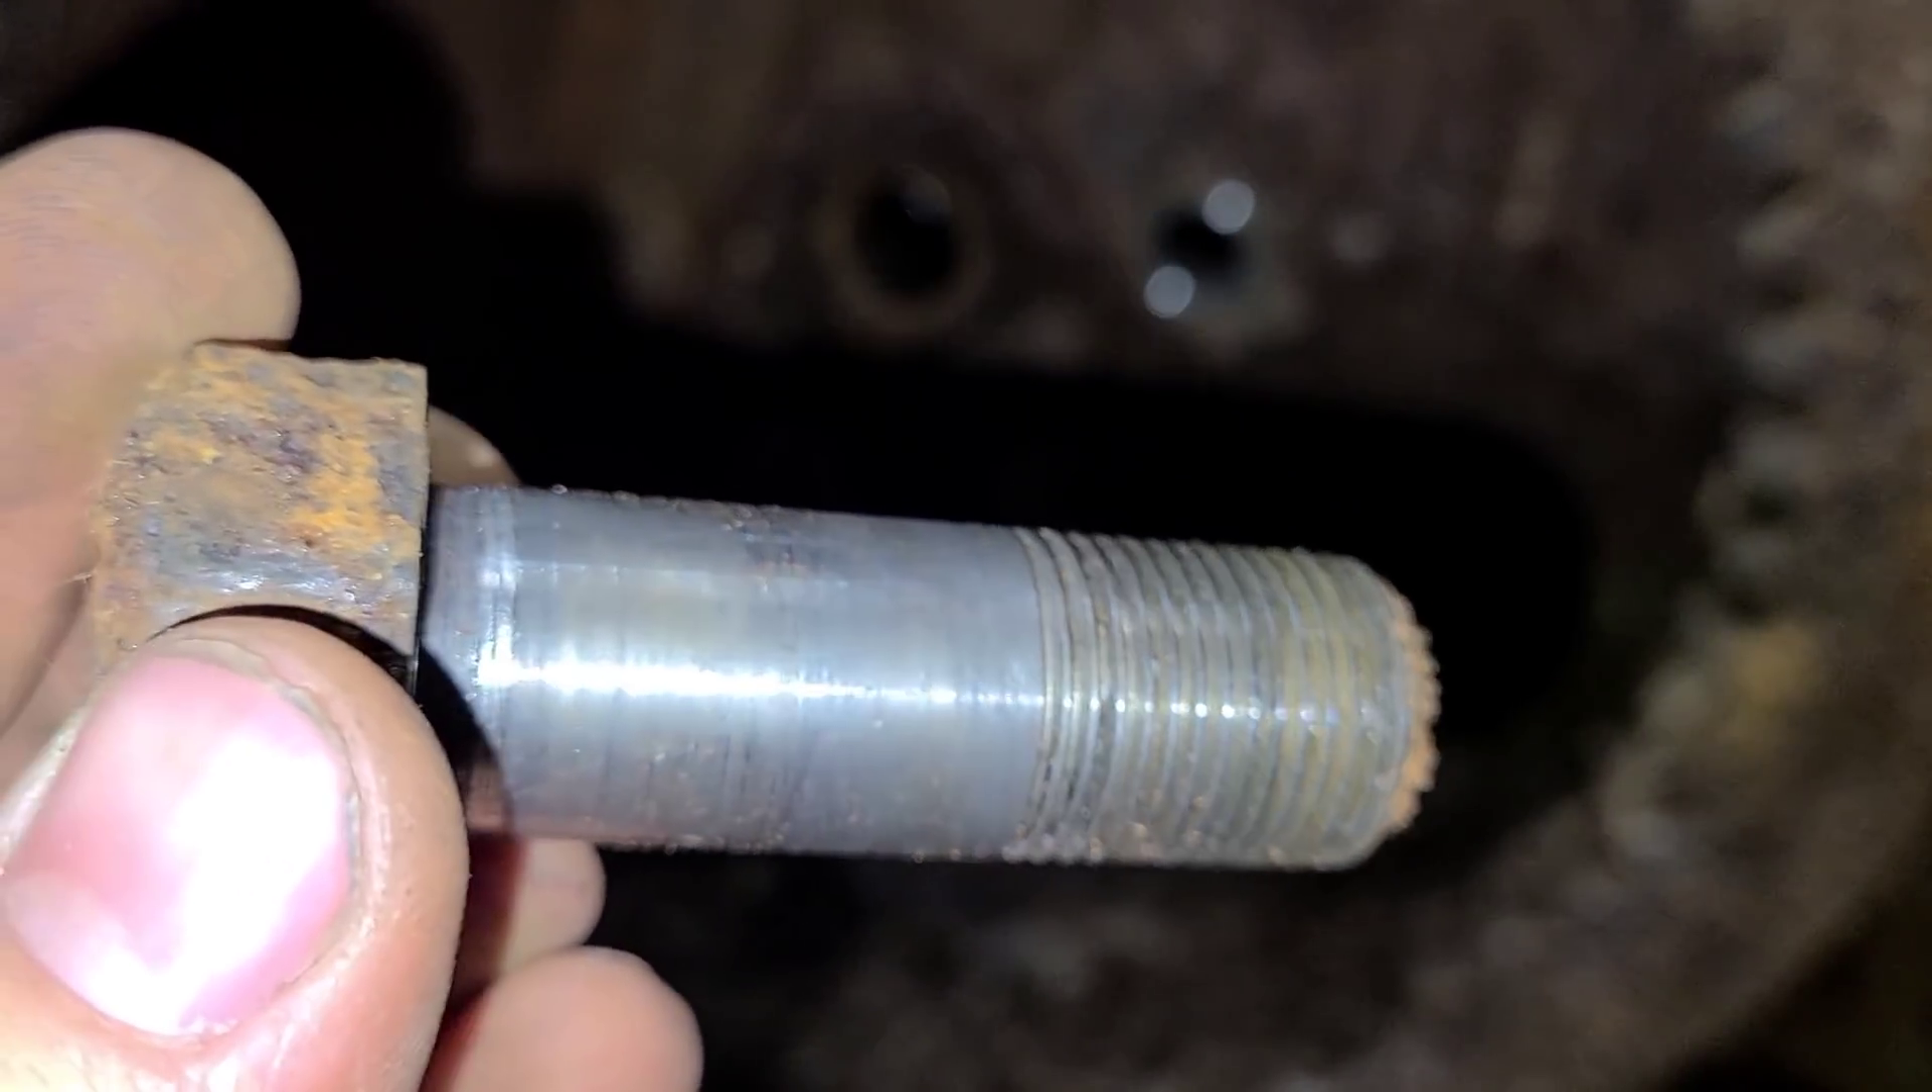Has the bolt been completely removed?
Yes.